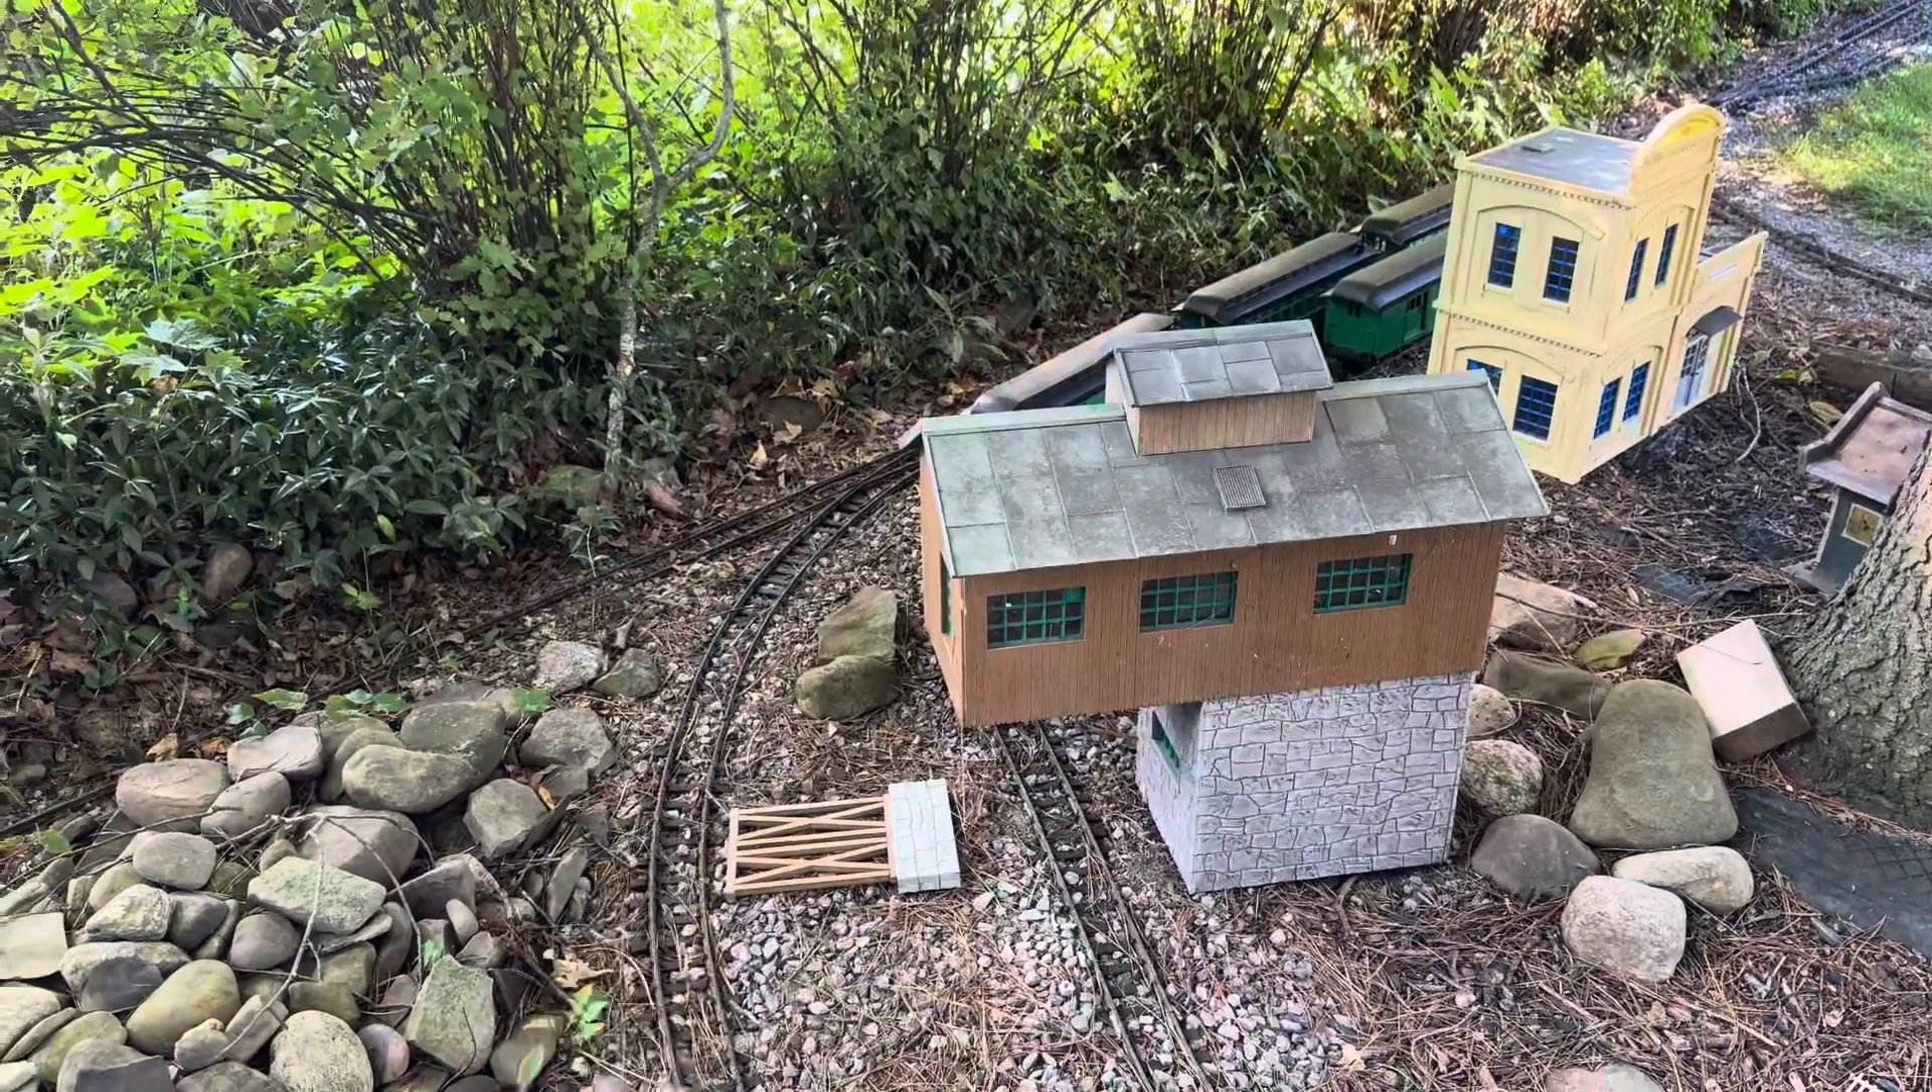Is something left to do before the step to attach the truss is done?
Yes.